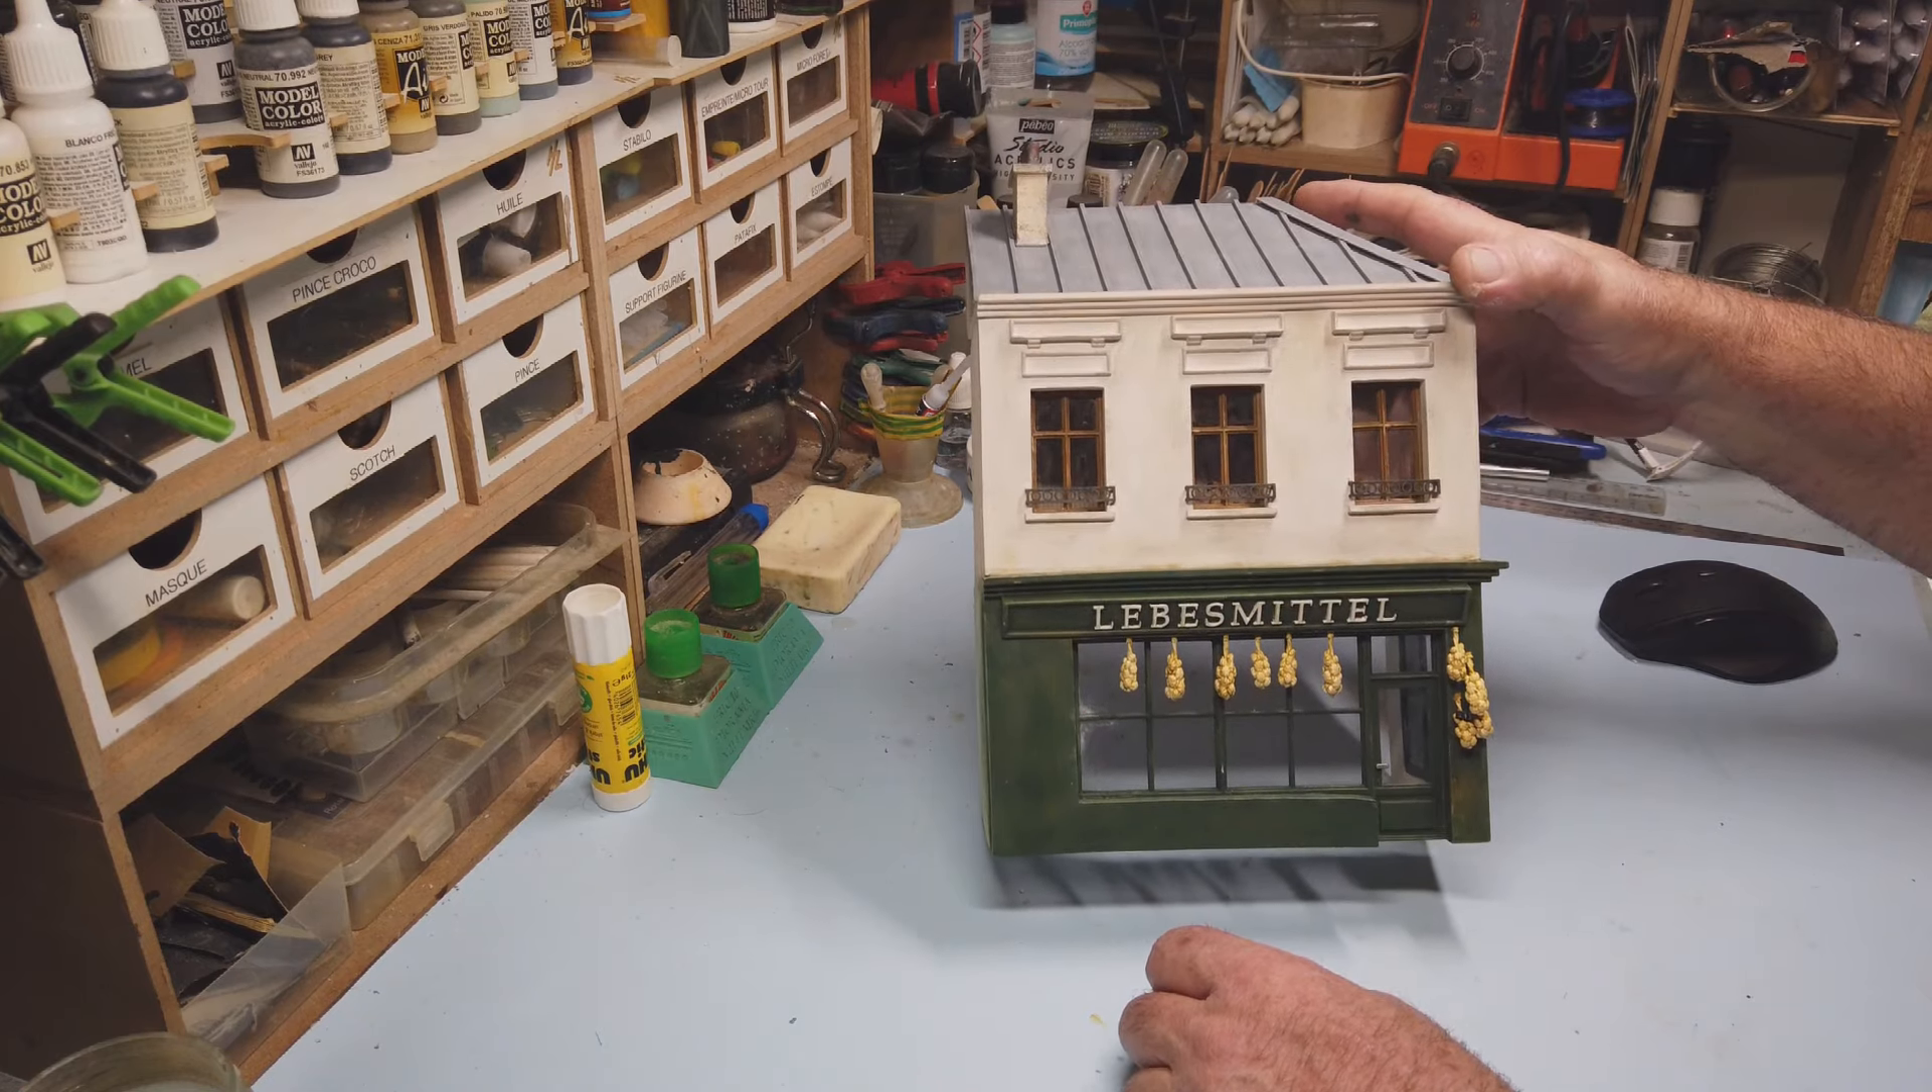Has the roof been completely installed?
Yes.